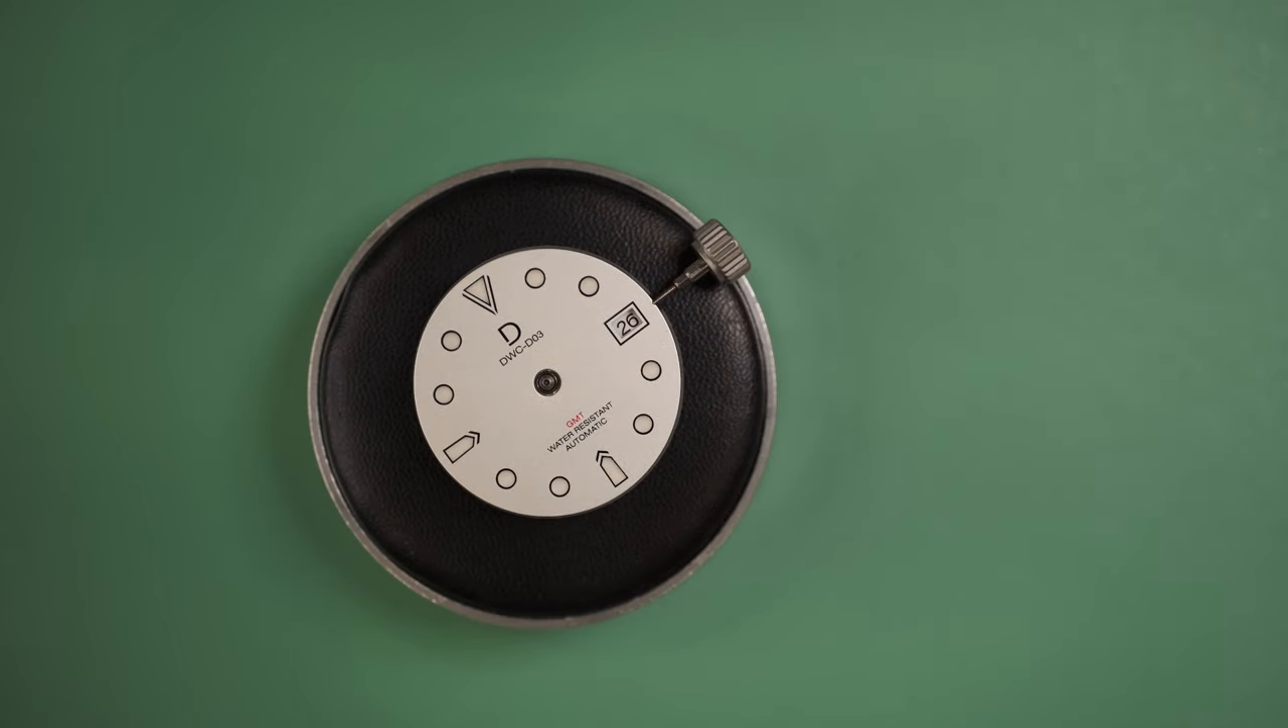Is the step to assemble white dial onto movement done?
Yes.